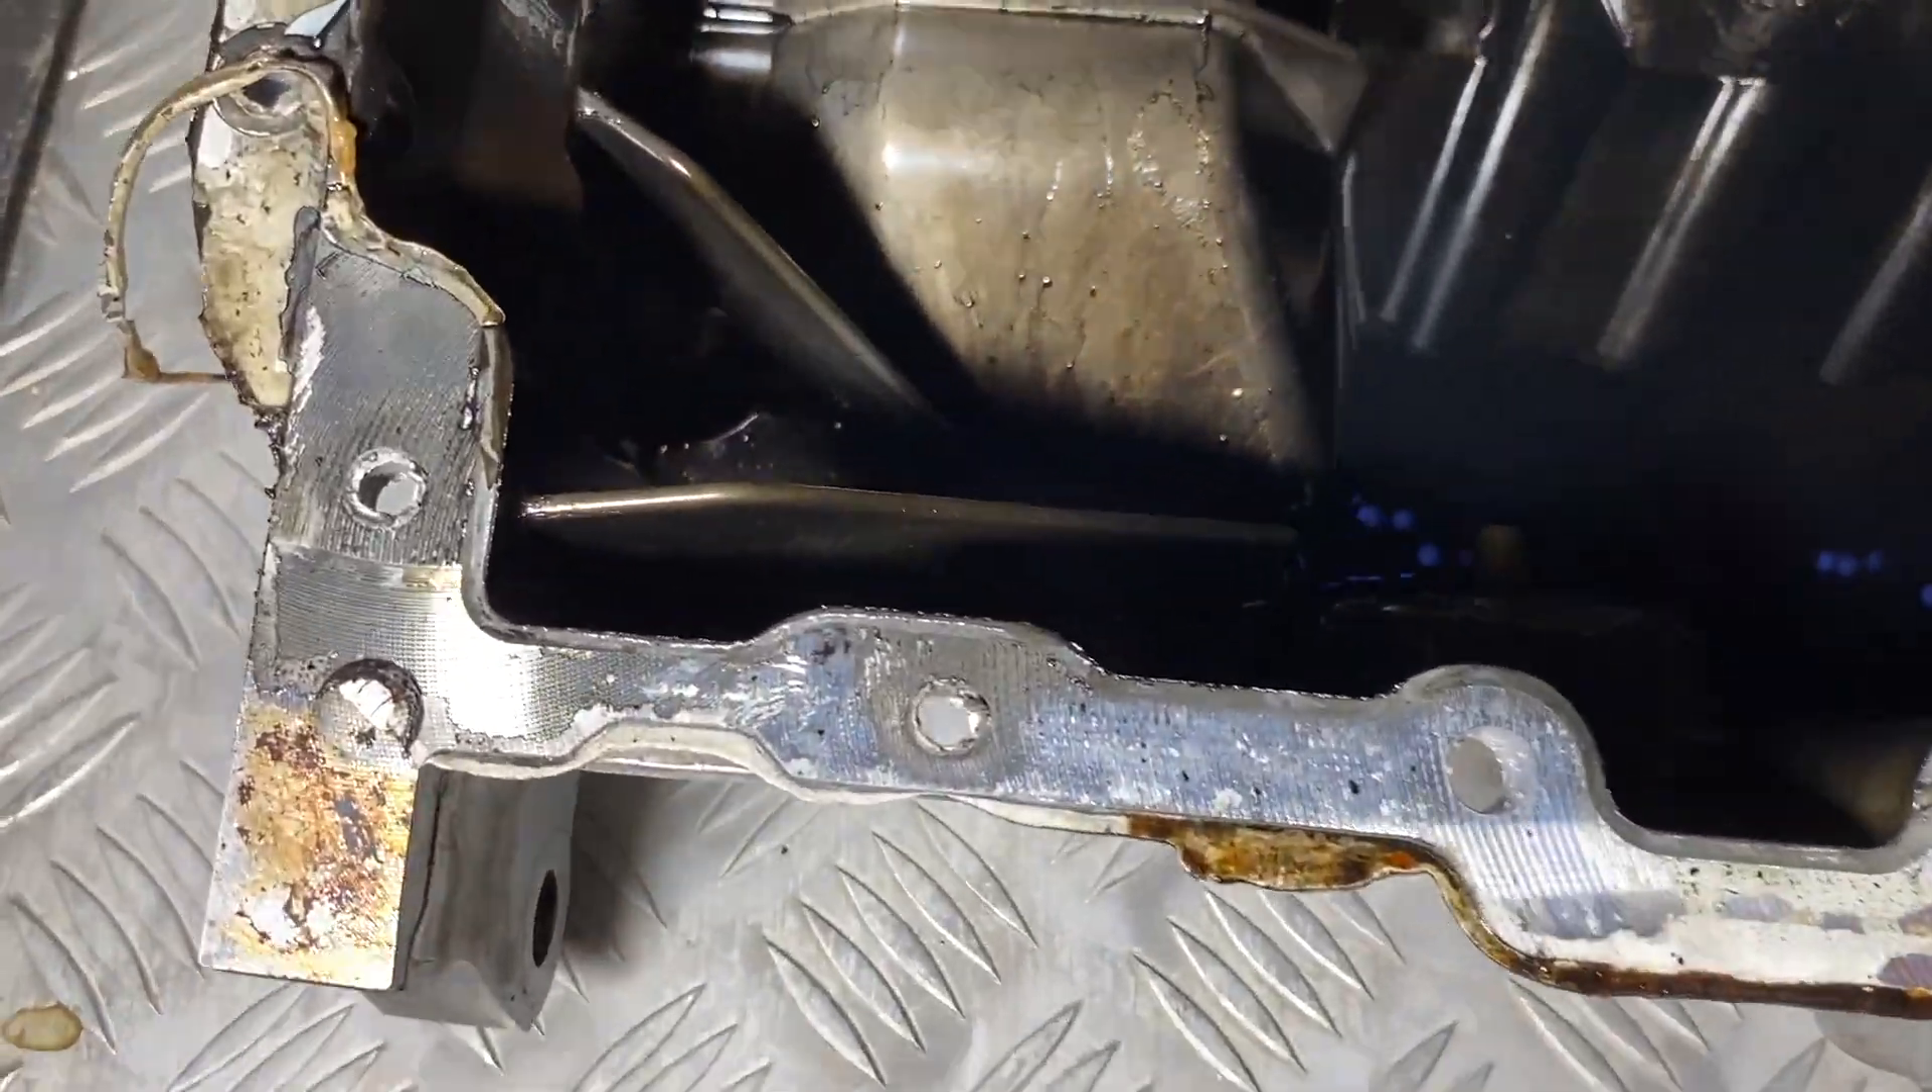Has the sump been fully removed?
Yes.